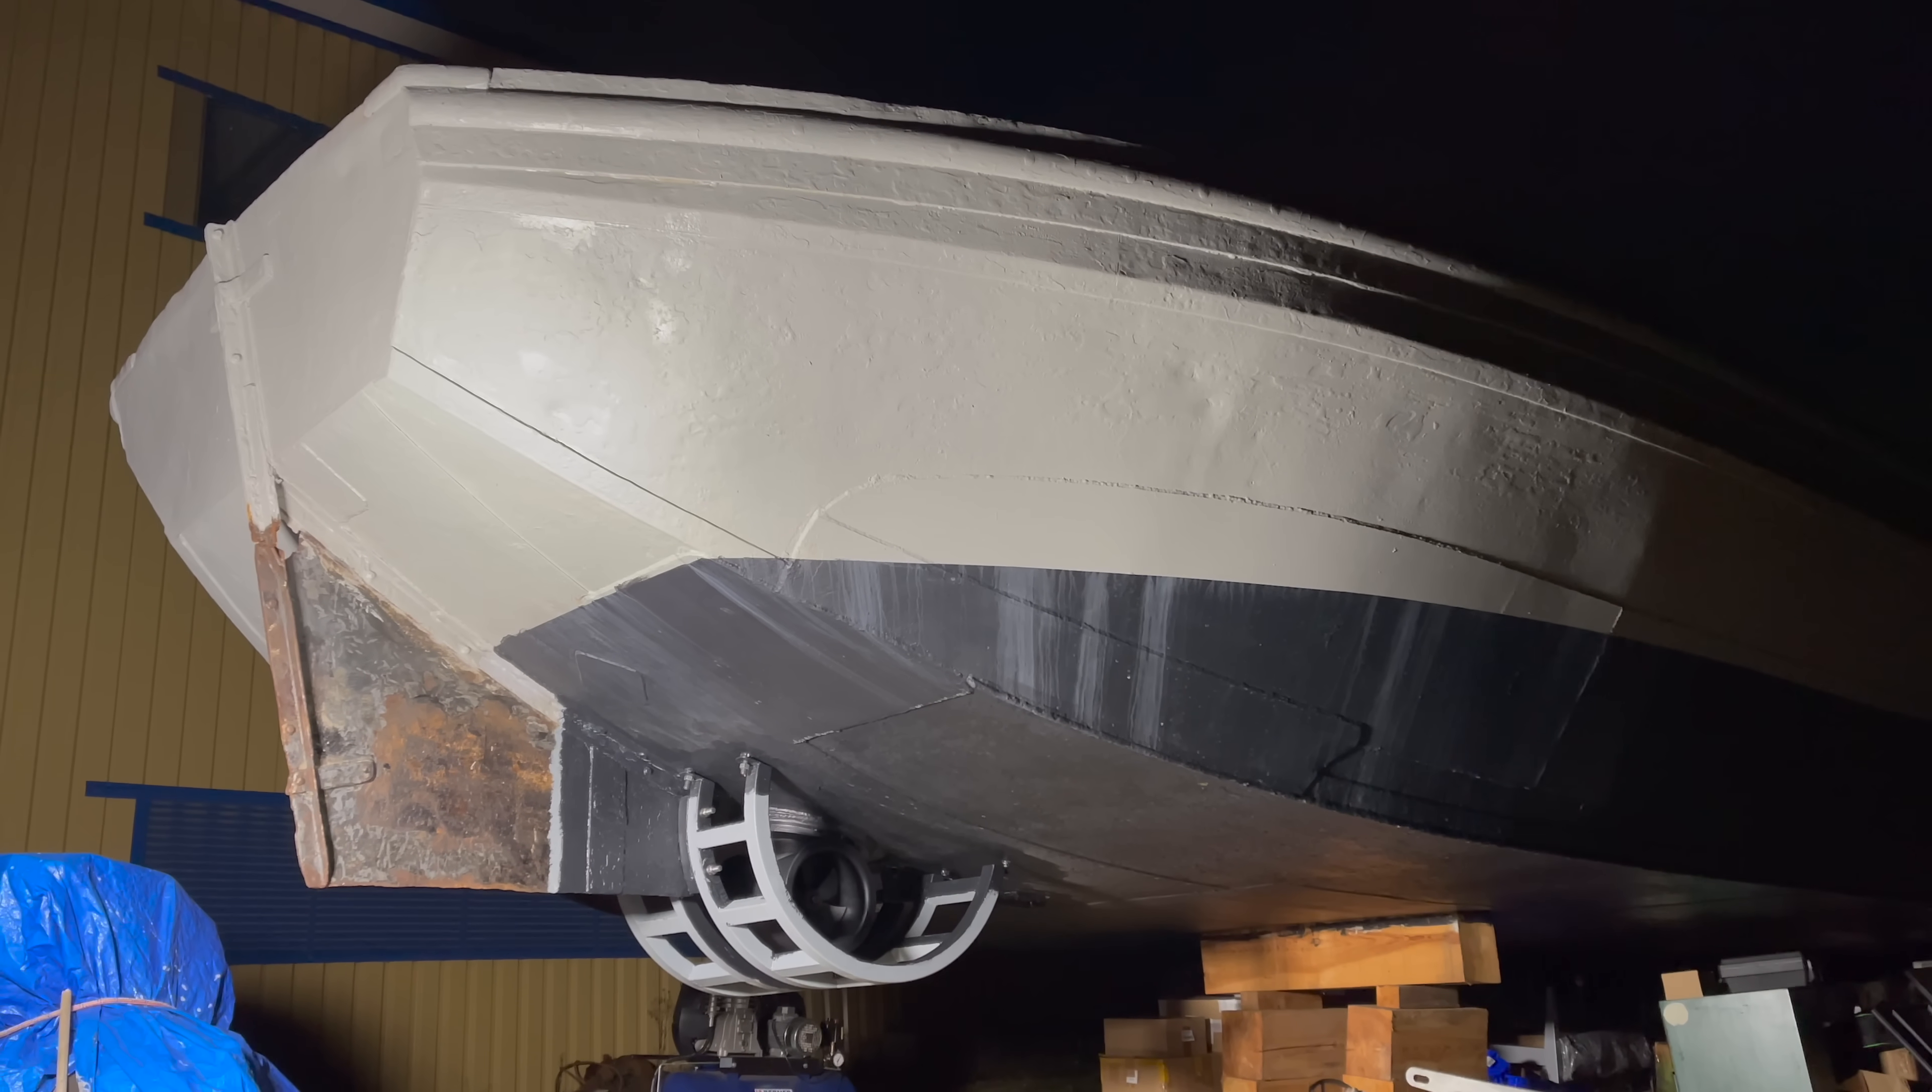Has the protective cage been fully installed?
Yes.